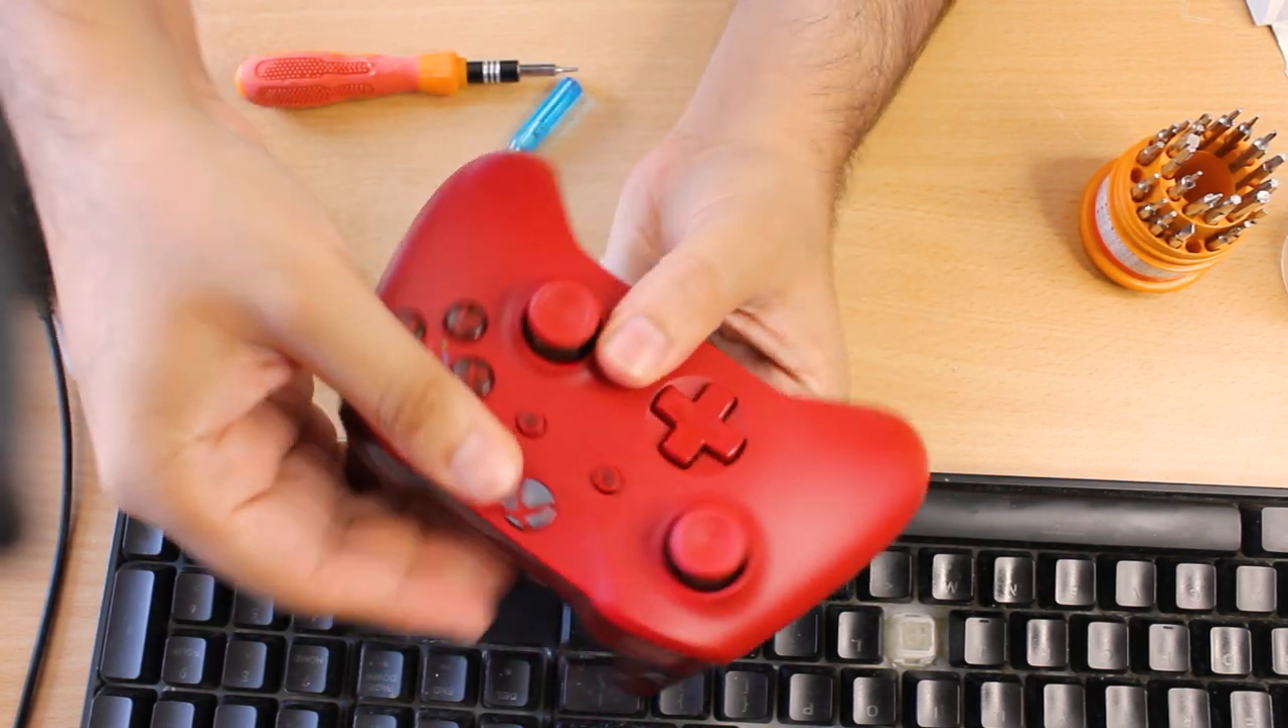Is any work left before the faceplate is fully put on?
No.